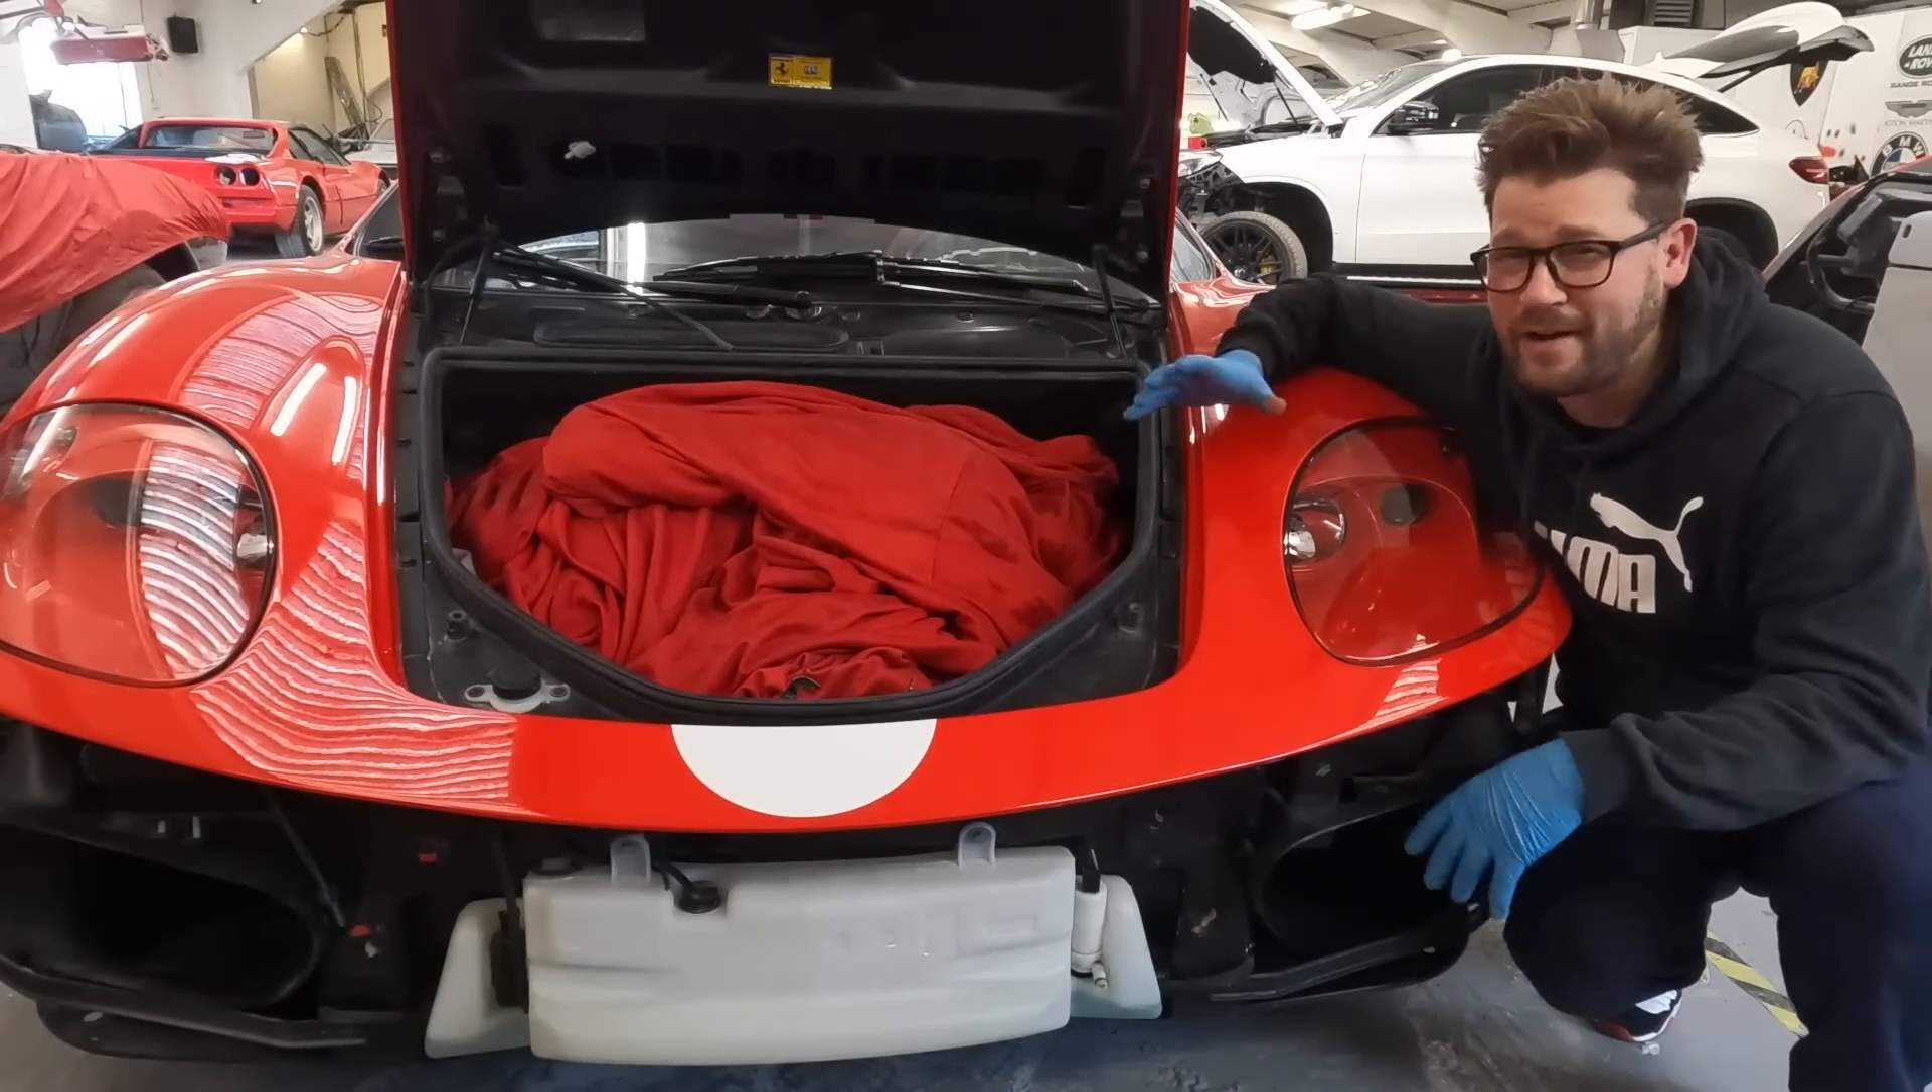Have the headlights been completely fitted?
Yes.